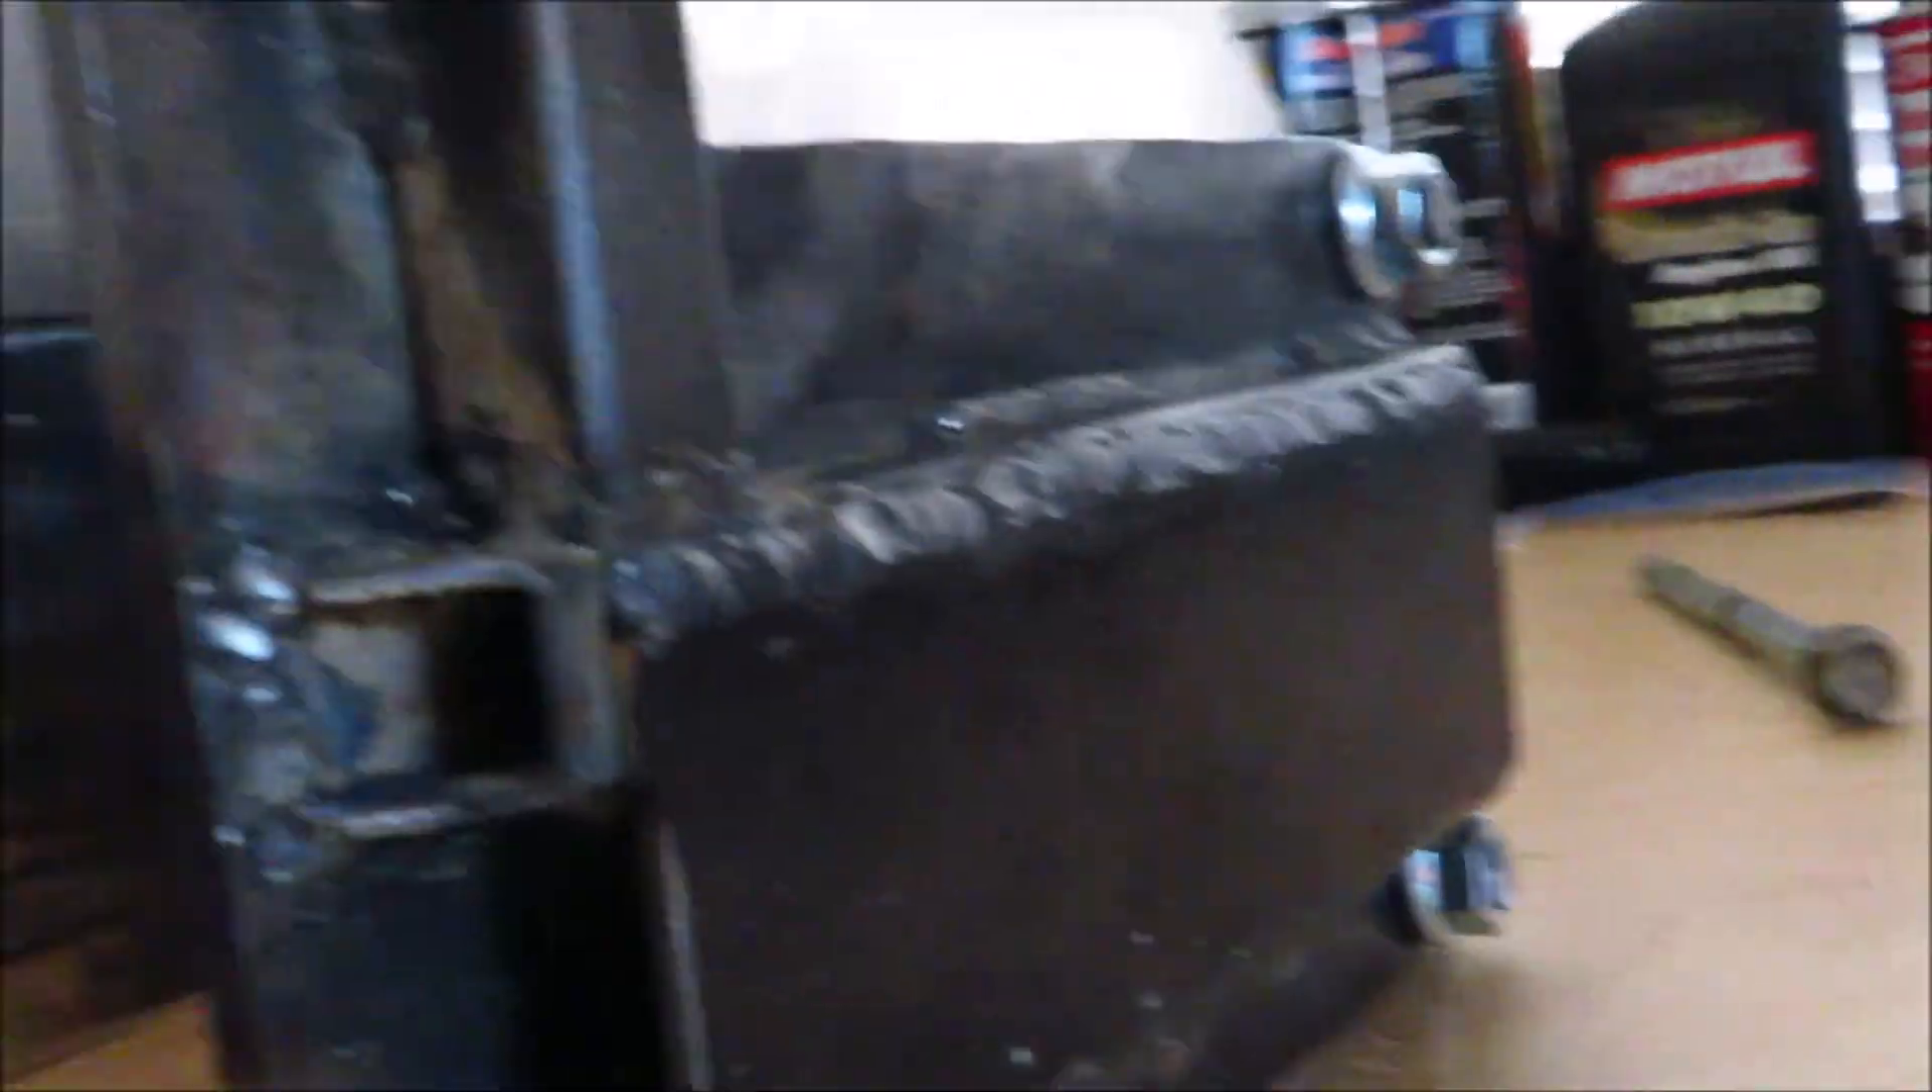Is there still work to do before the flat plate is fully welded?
No.